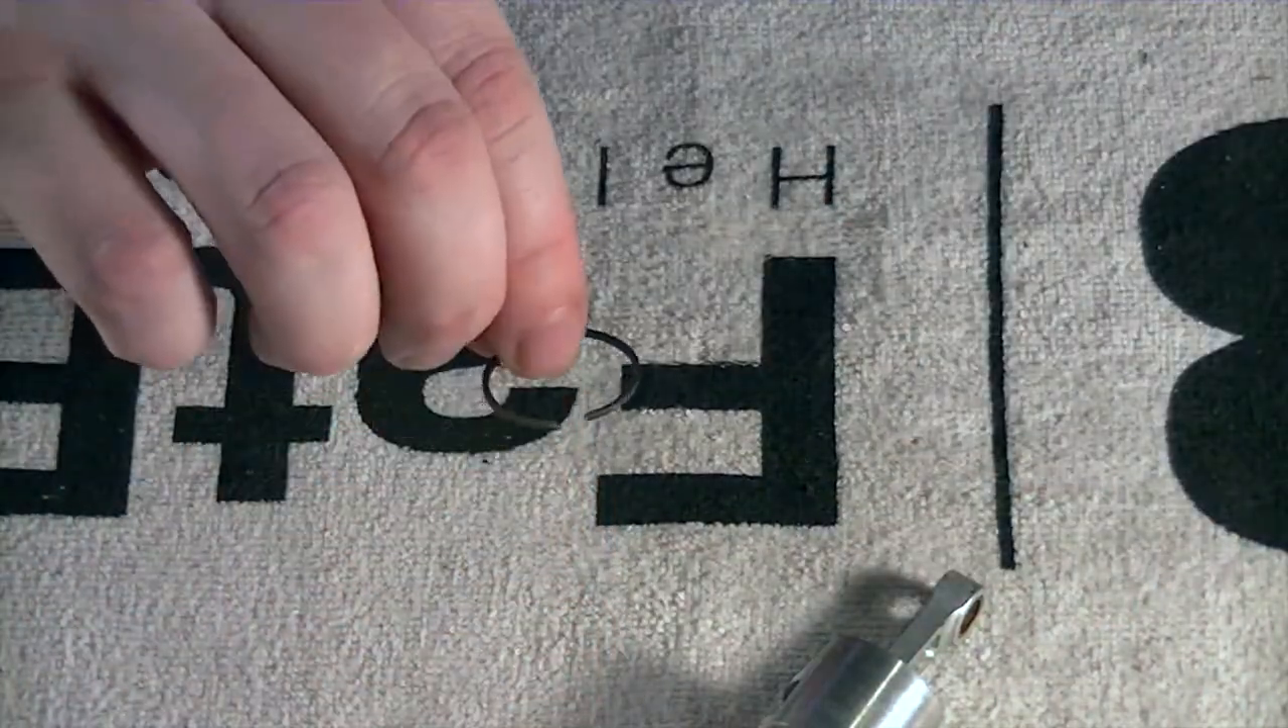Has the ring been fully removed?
Yes.